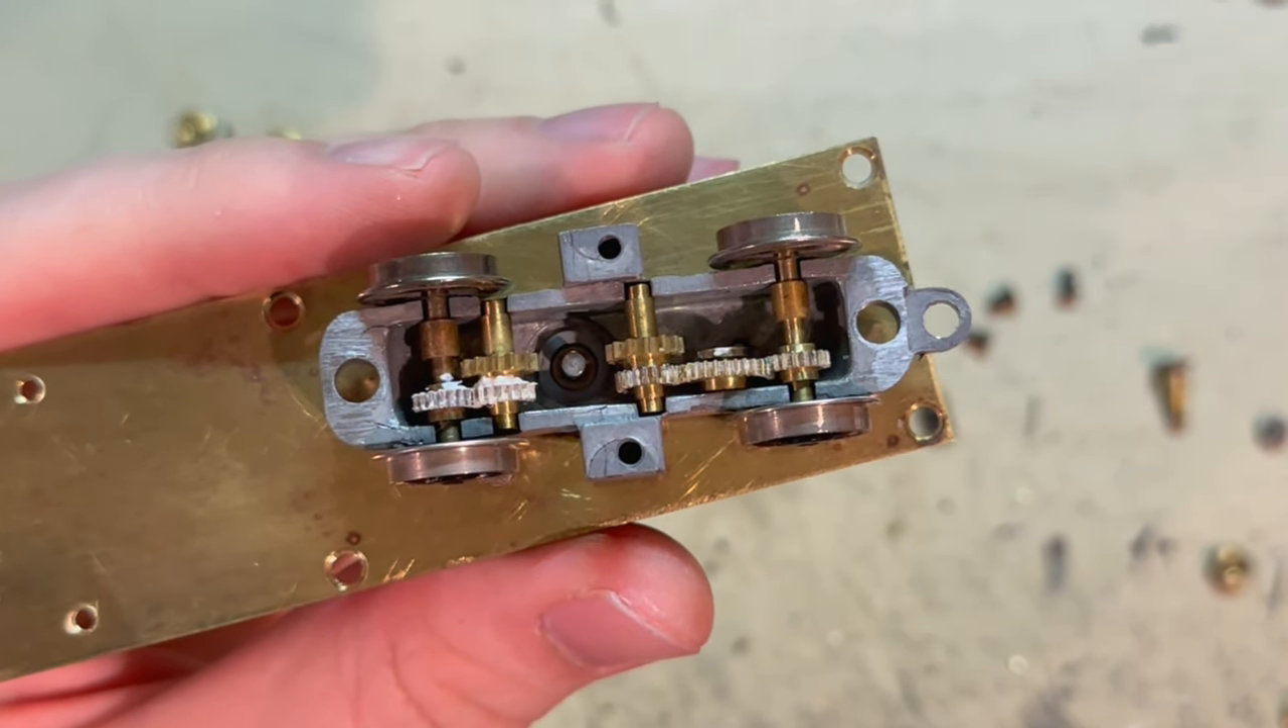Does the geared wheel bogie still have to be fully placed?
No.